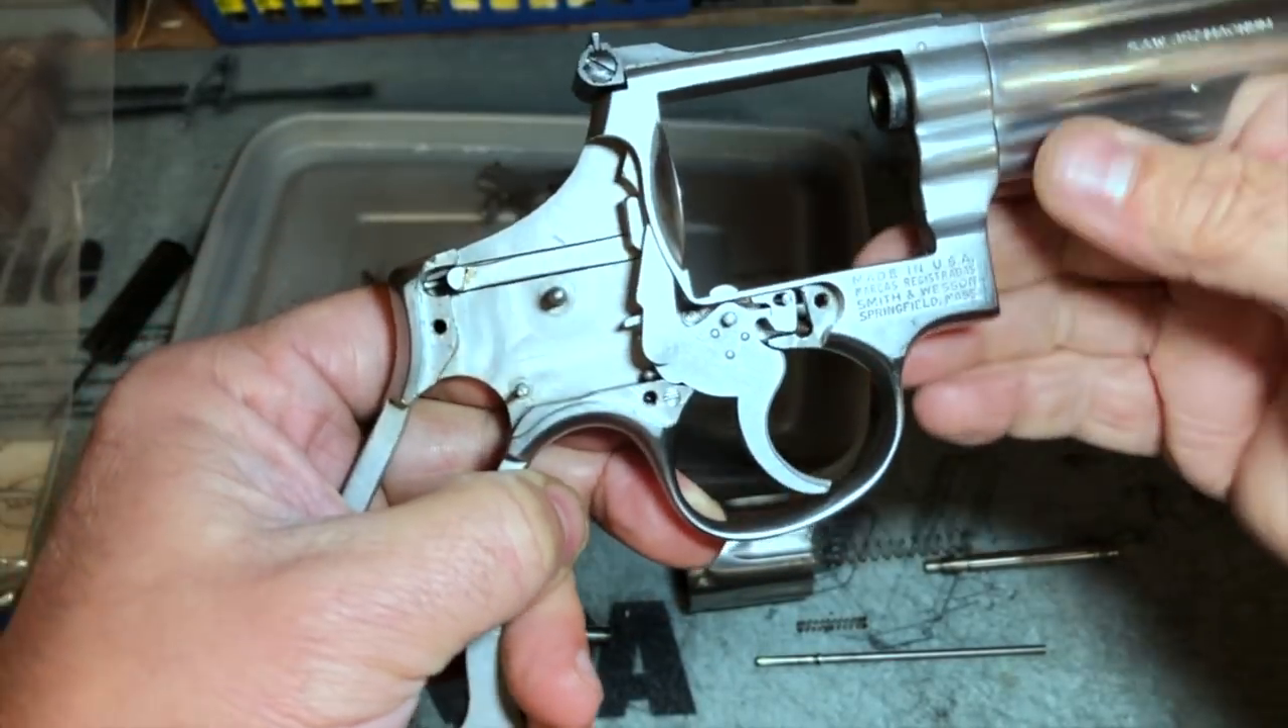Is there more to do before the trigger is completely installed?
No.